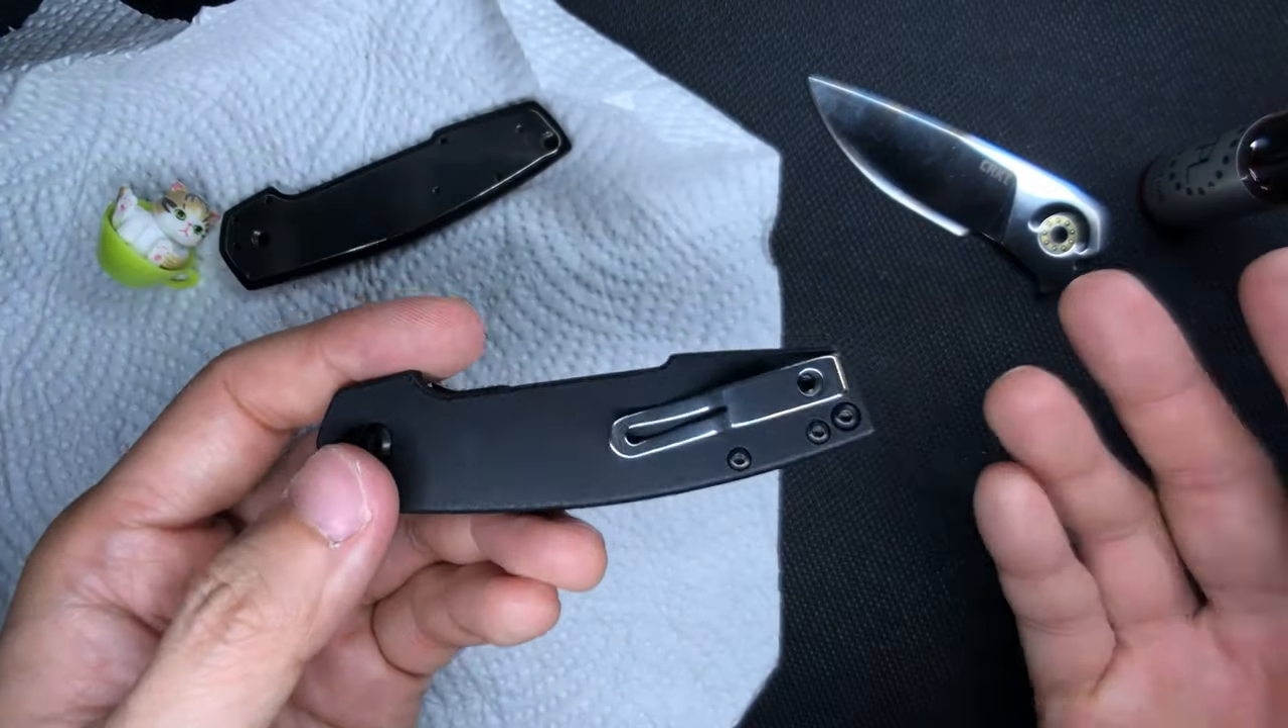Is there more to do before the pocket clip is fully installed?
No.